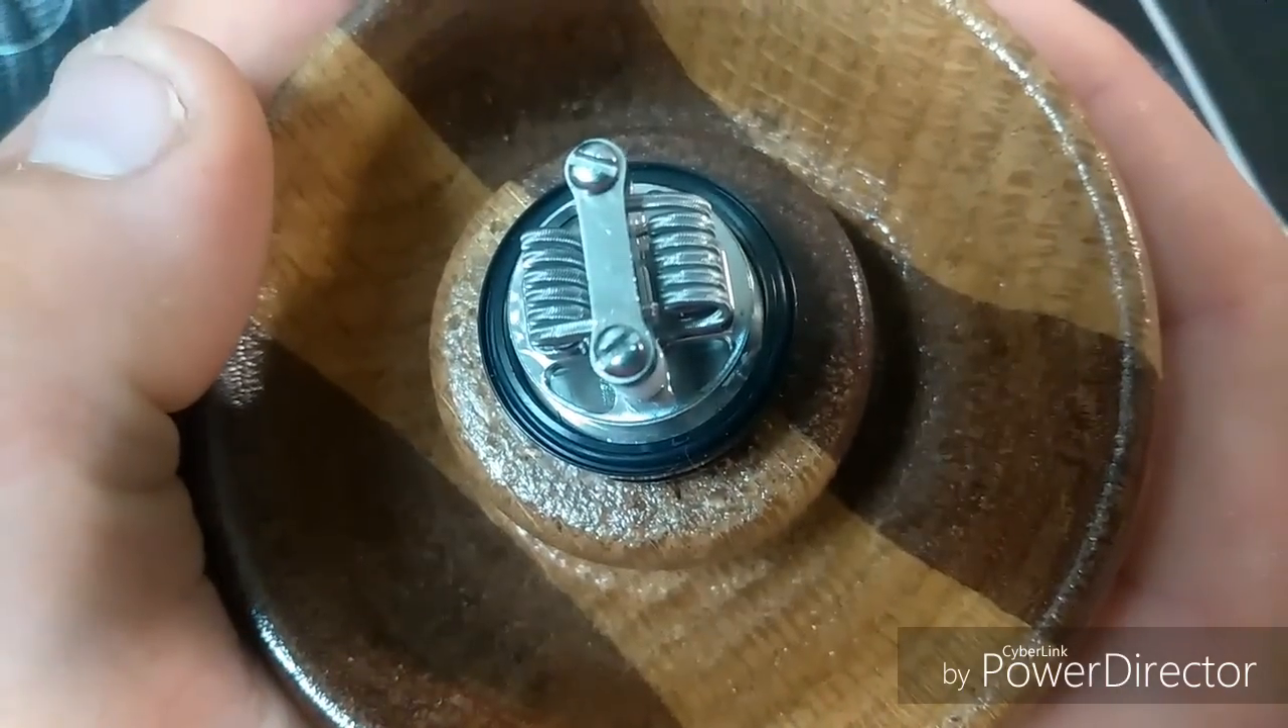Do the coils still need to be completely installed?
No.